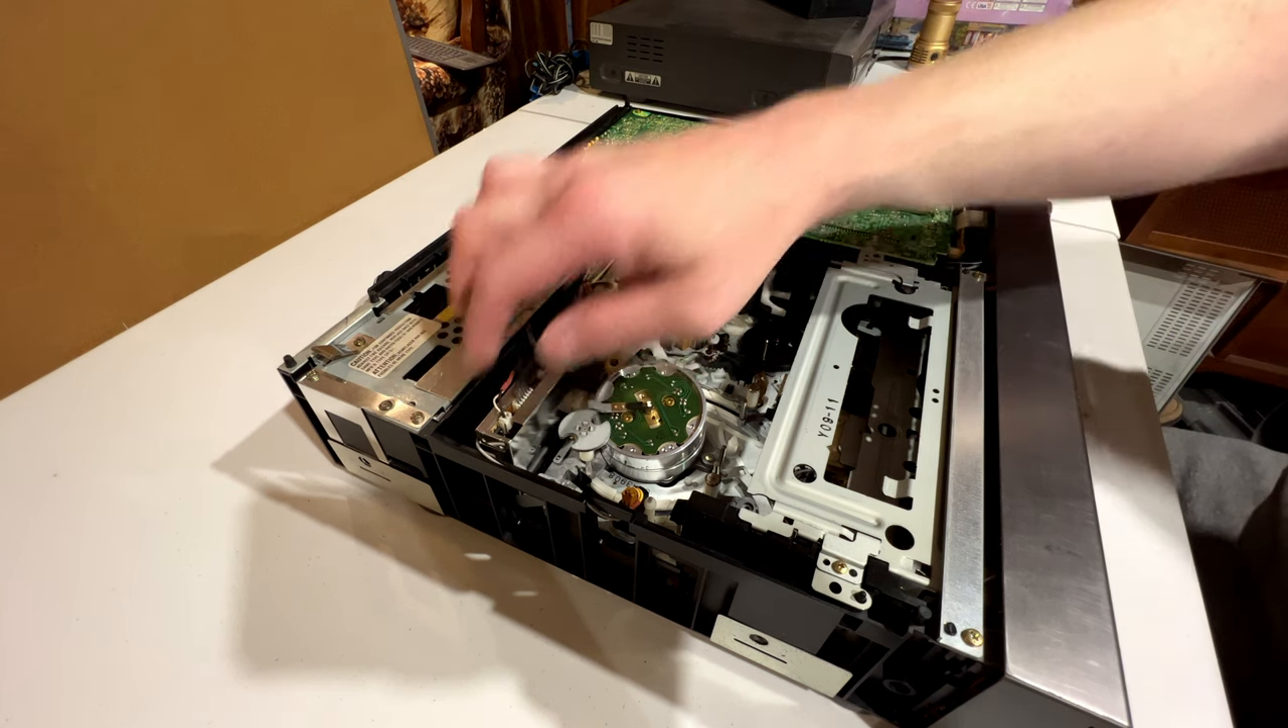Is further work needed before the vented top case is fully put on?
Yes.